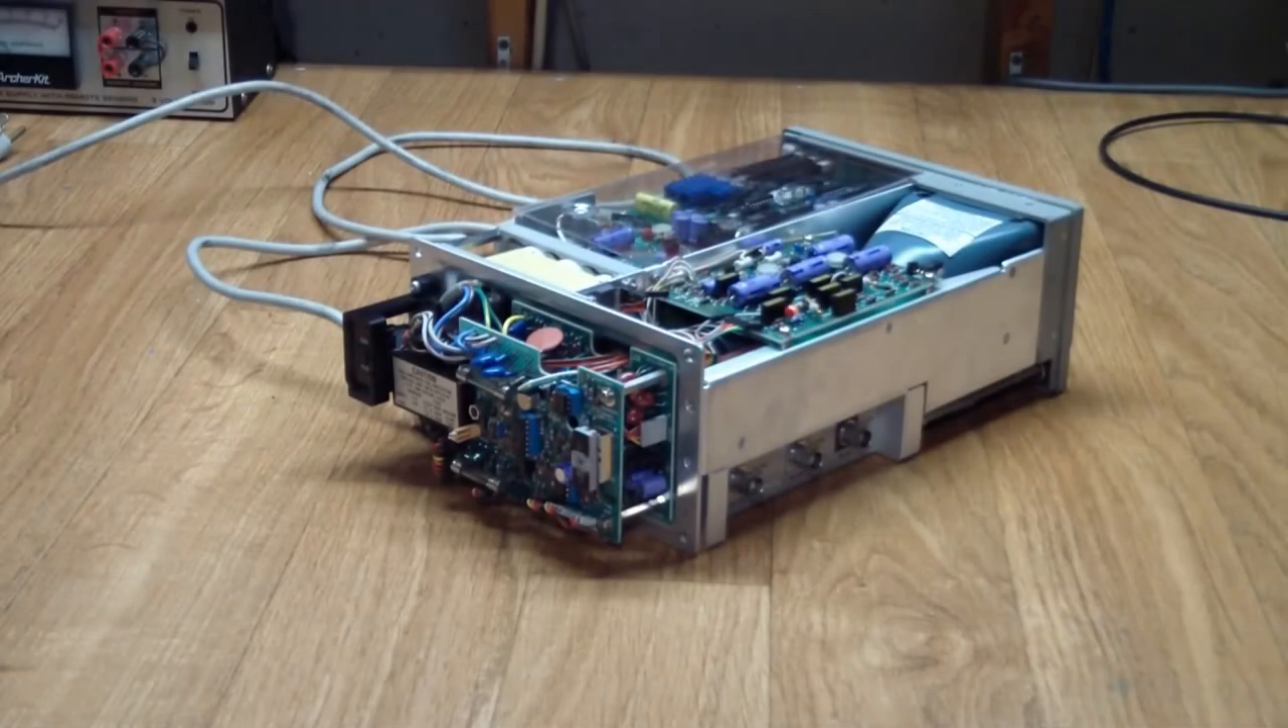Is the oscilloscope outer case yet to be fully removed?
No.